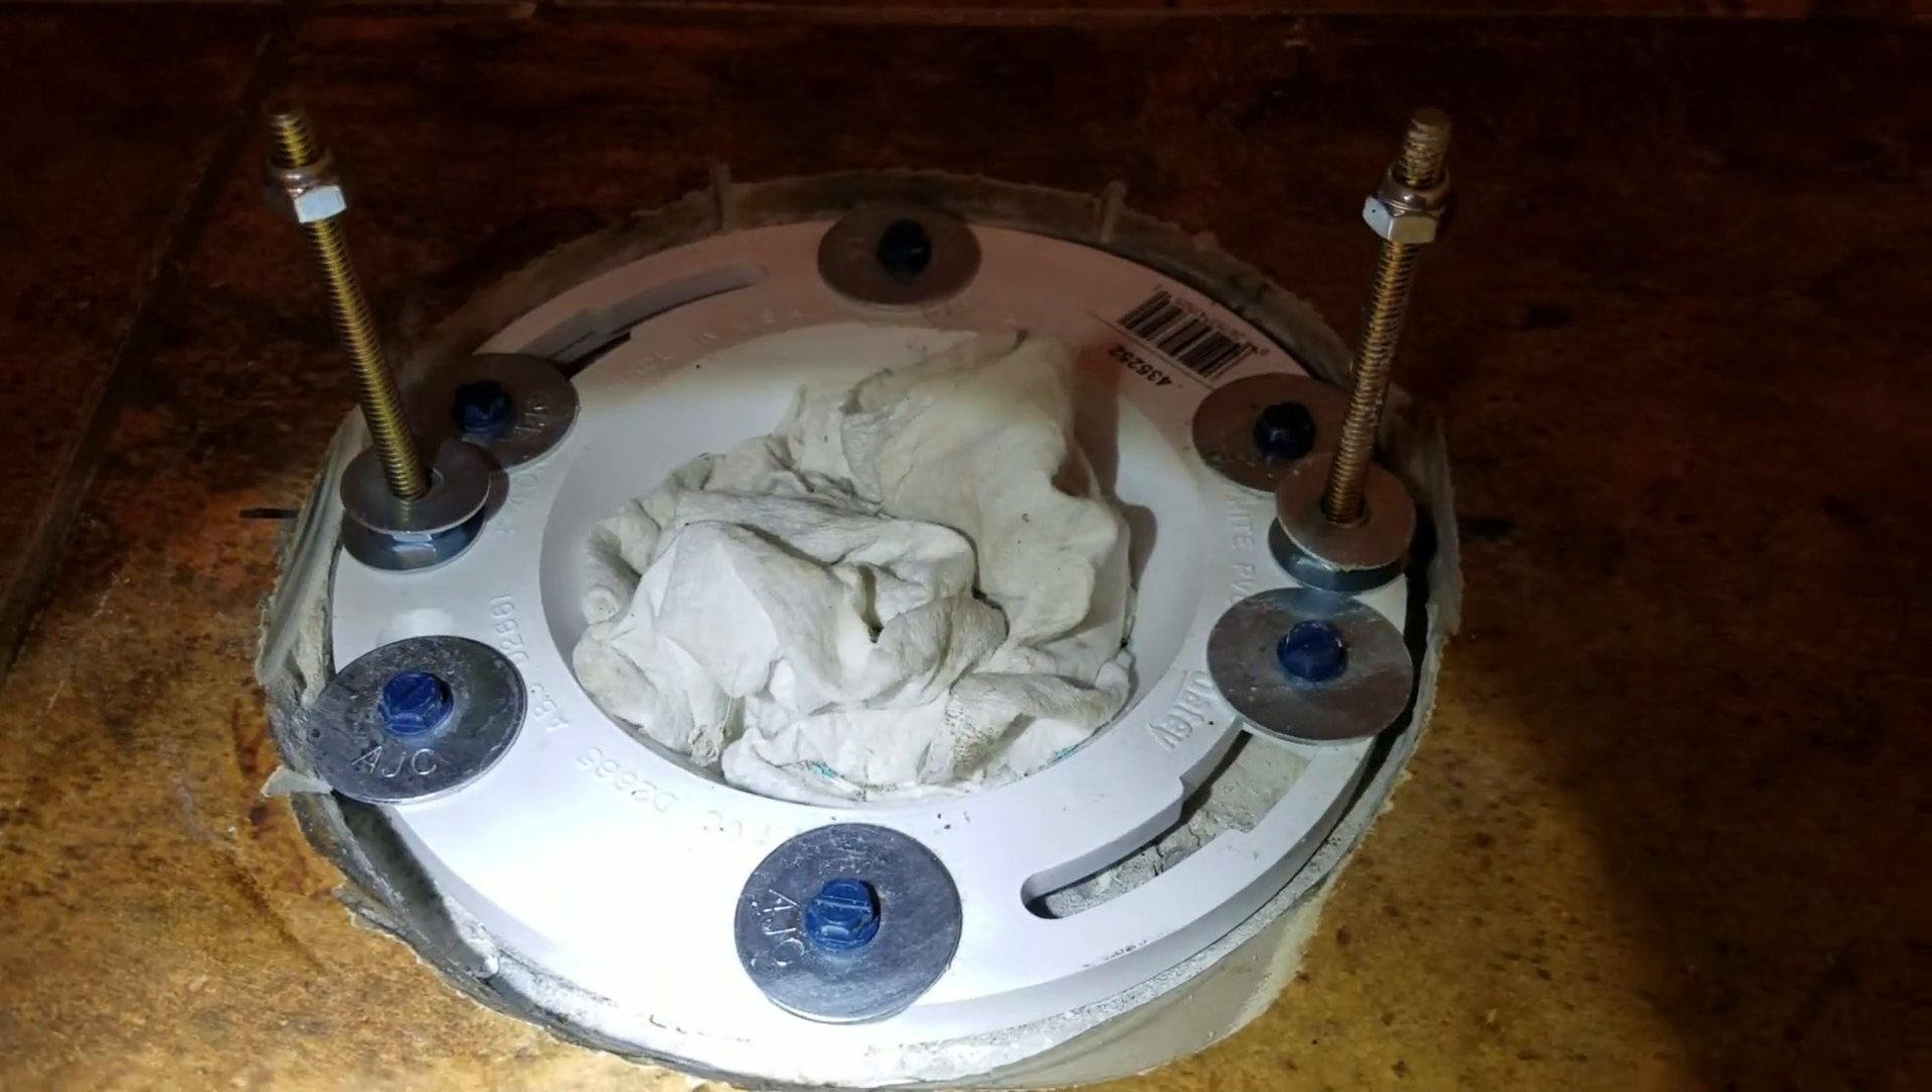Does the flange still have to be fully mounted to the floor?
No.